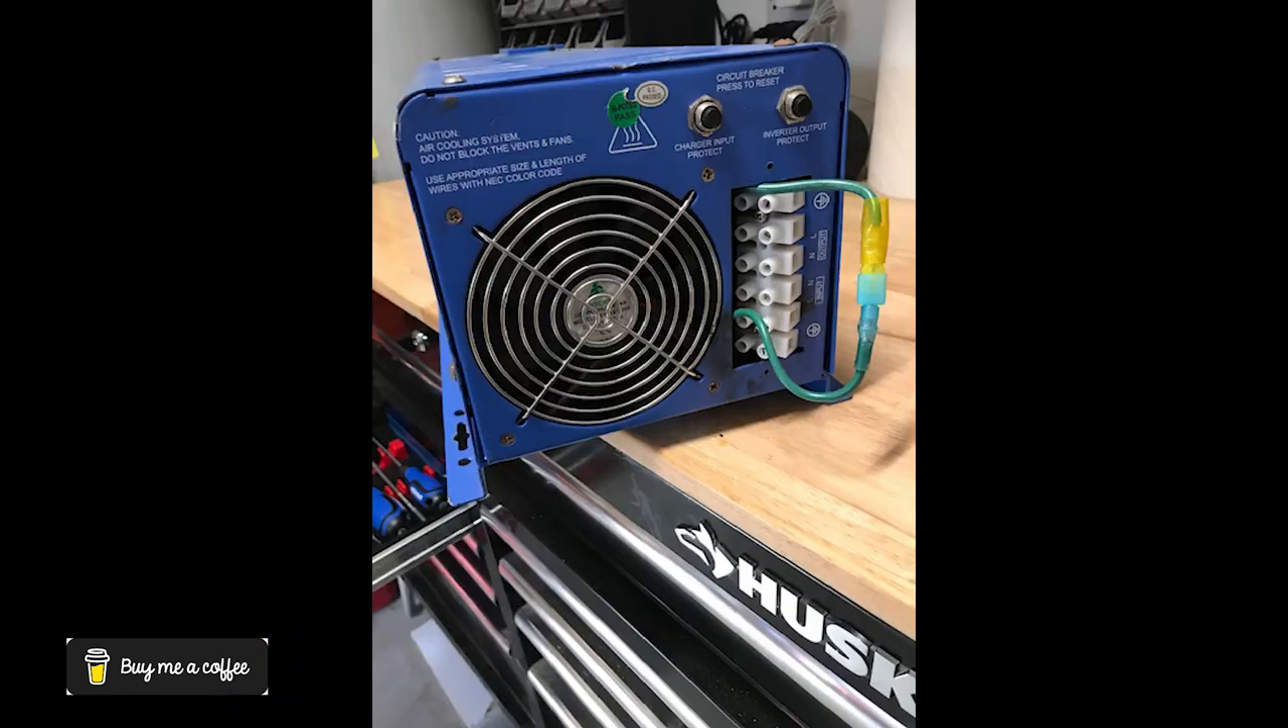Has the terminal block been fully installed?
Yes.